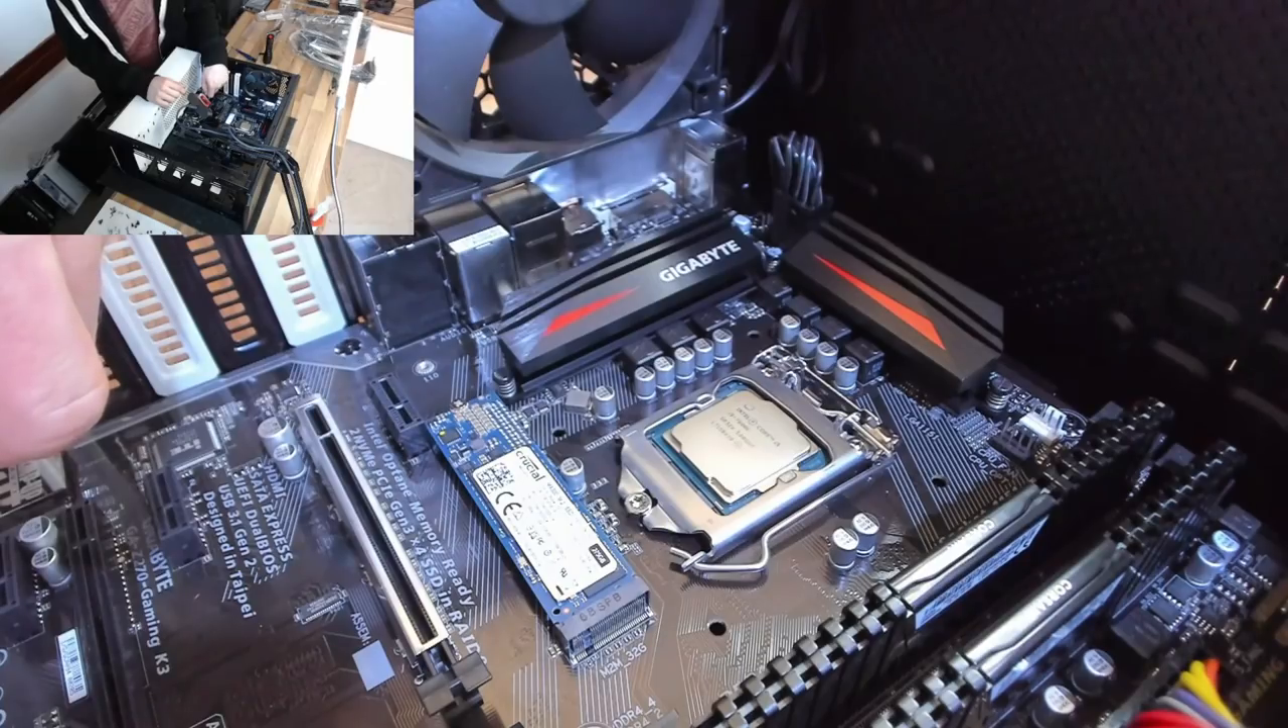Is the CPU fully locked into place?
Yes.